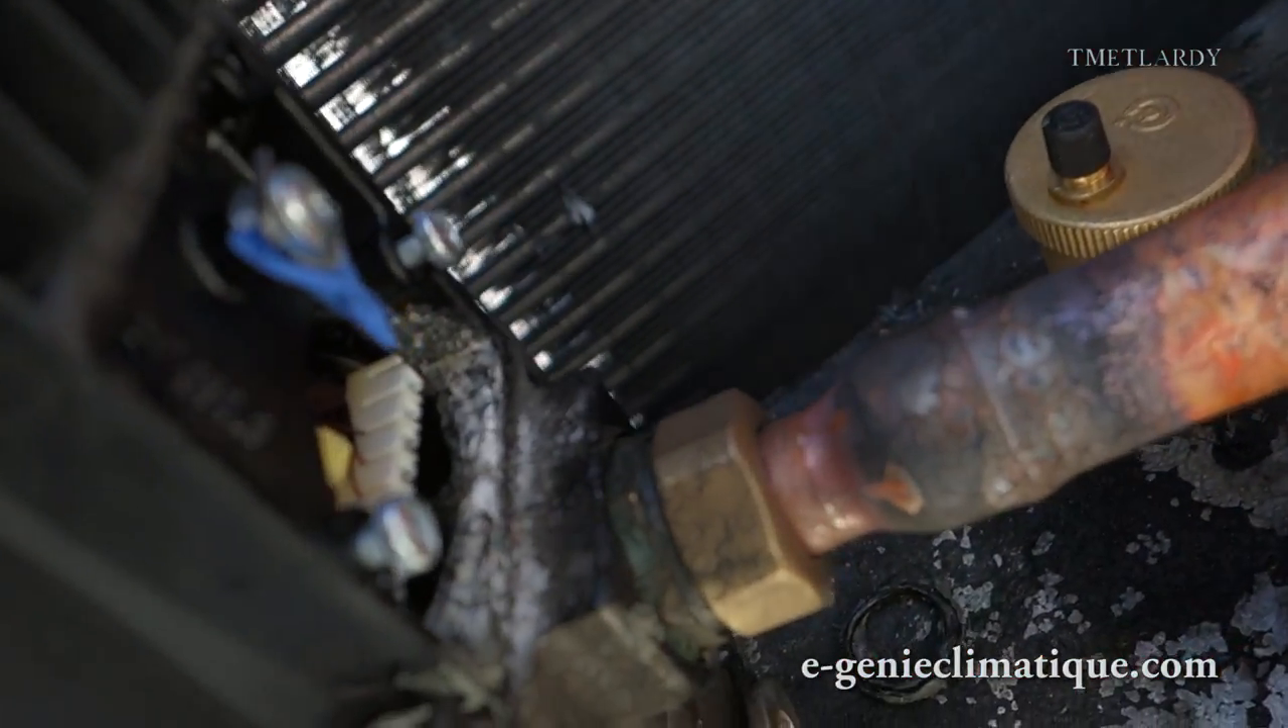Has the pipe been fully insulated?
No.